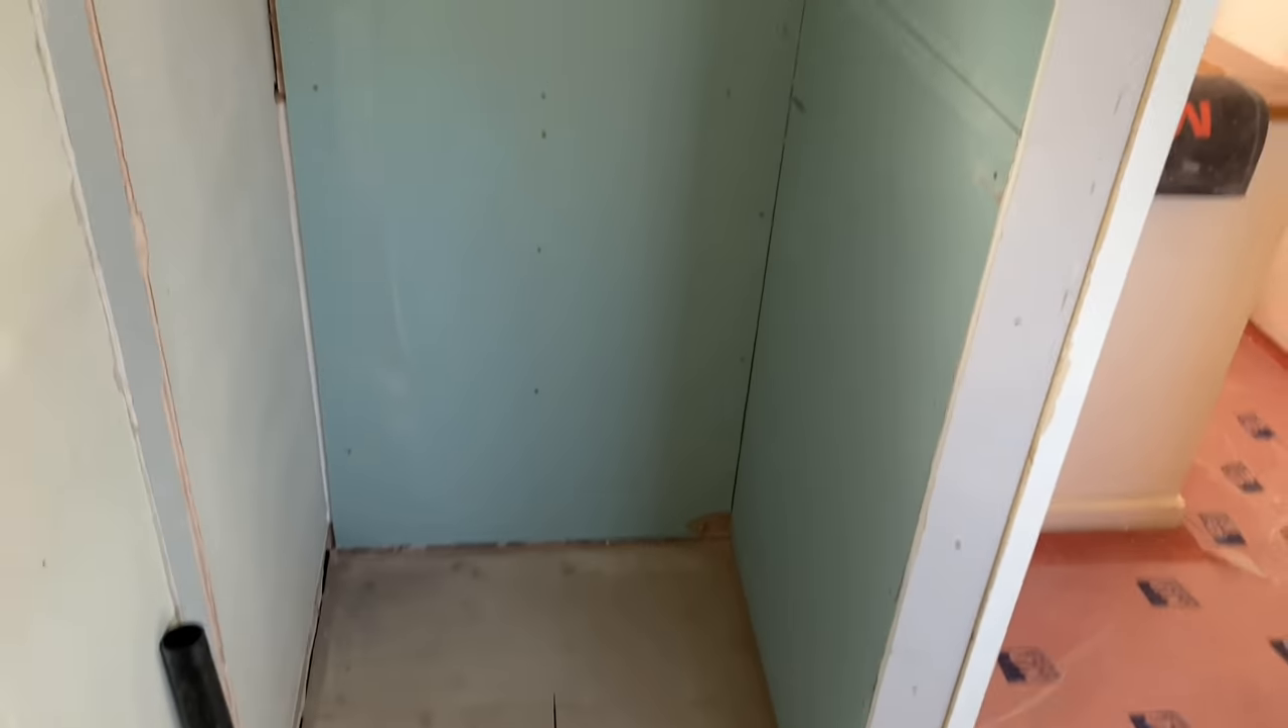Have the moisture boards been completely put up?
Yes.